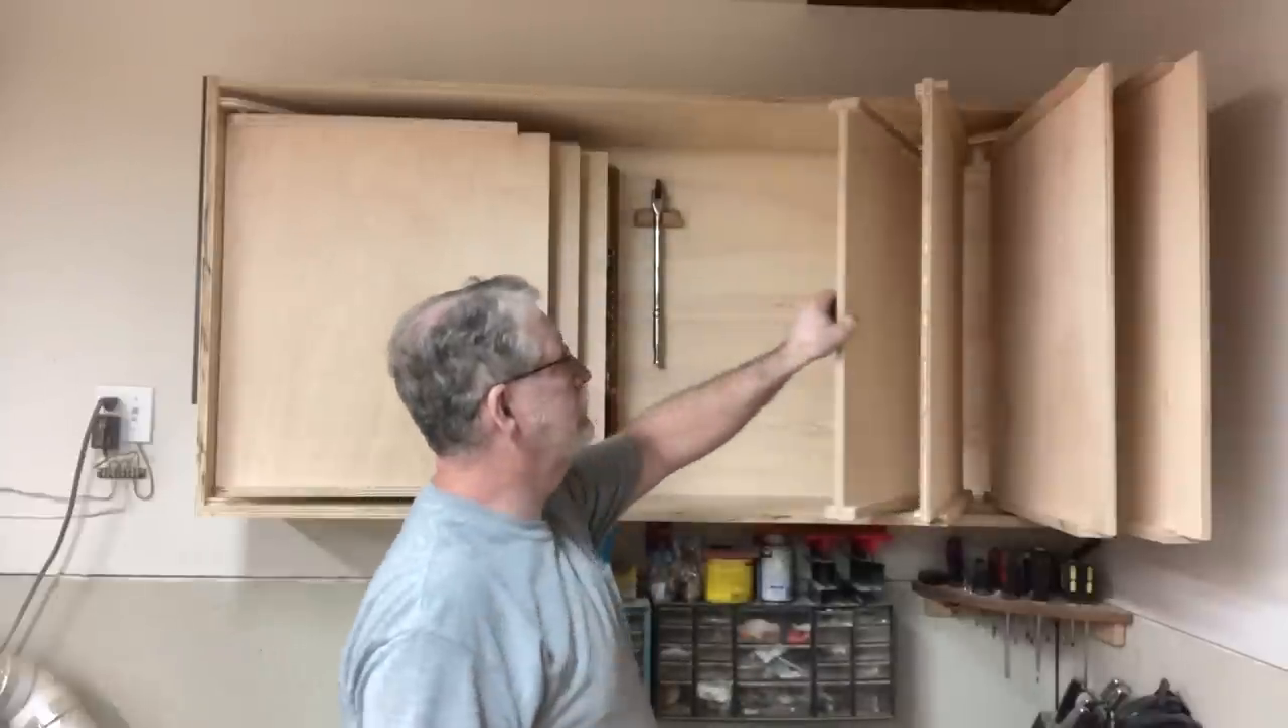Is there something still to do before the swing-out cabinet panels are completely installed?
No.